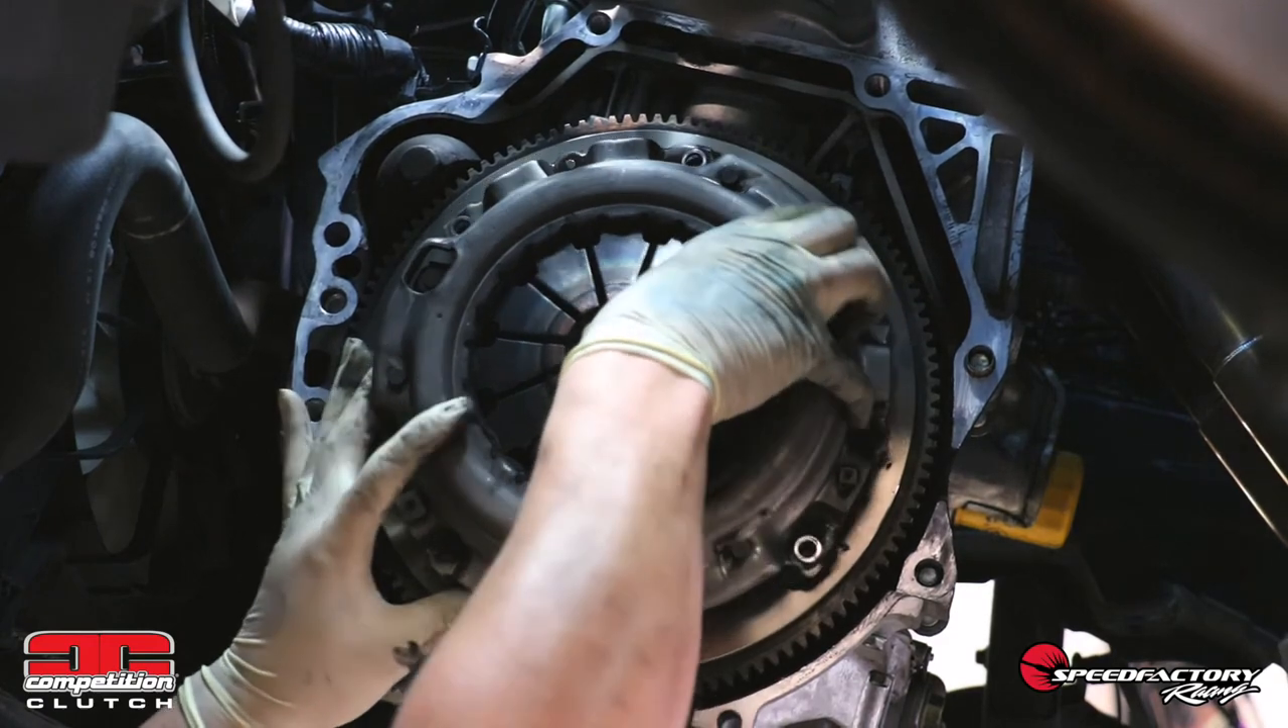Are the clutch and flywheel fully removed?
No.